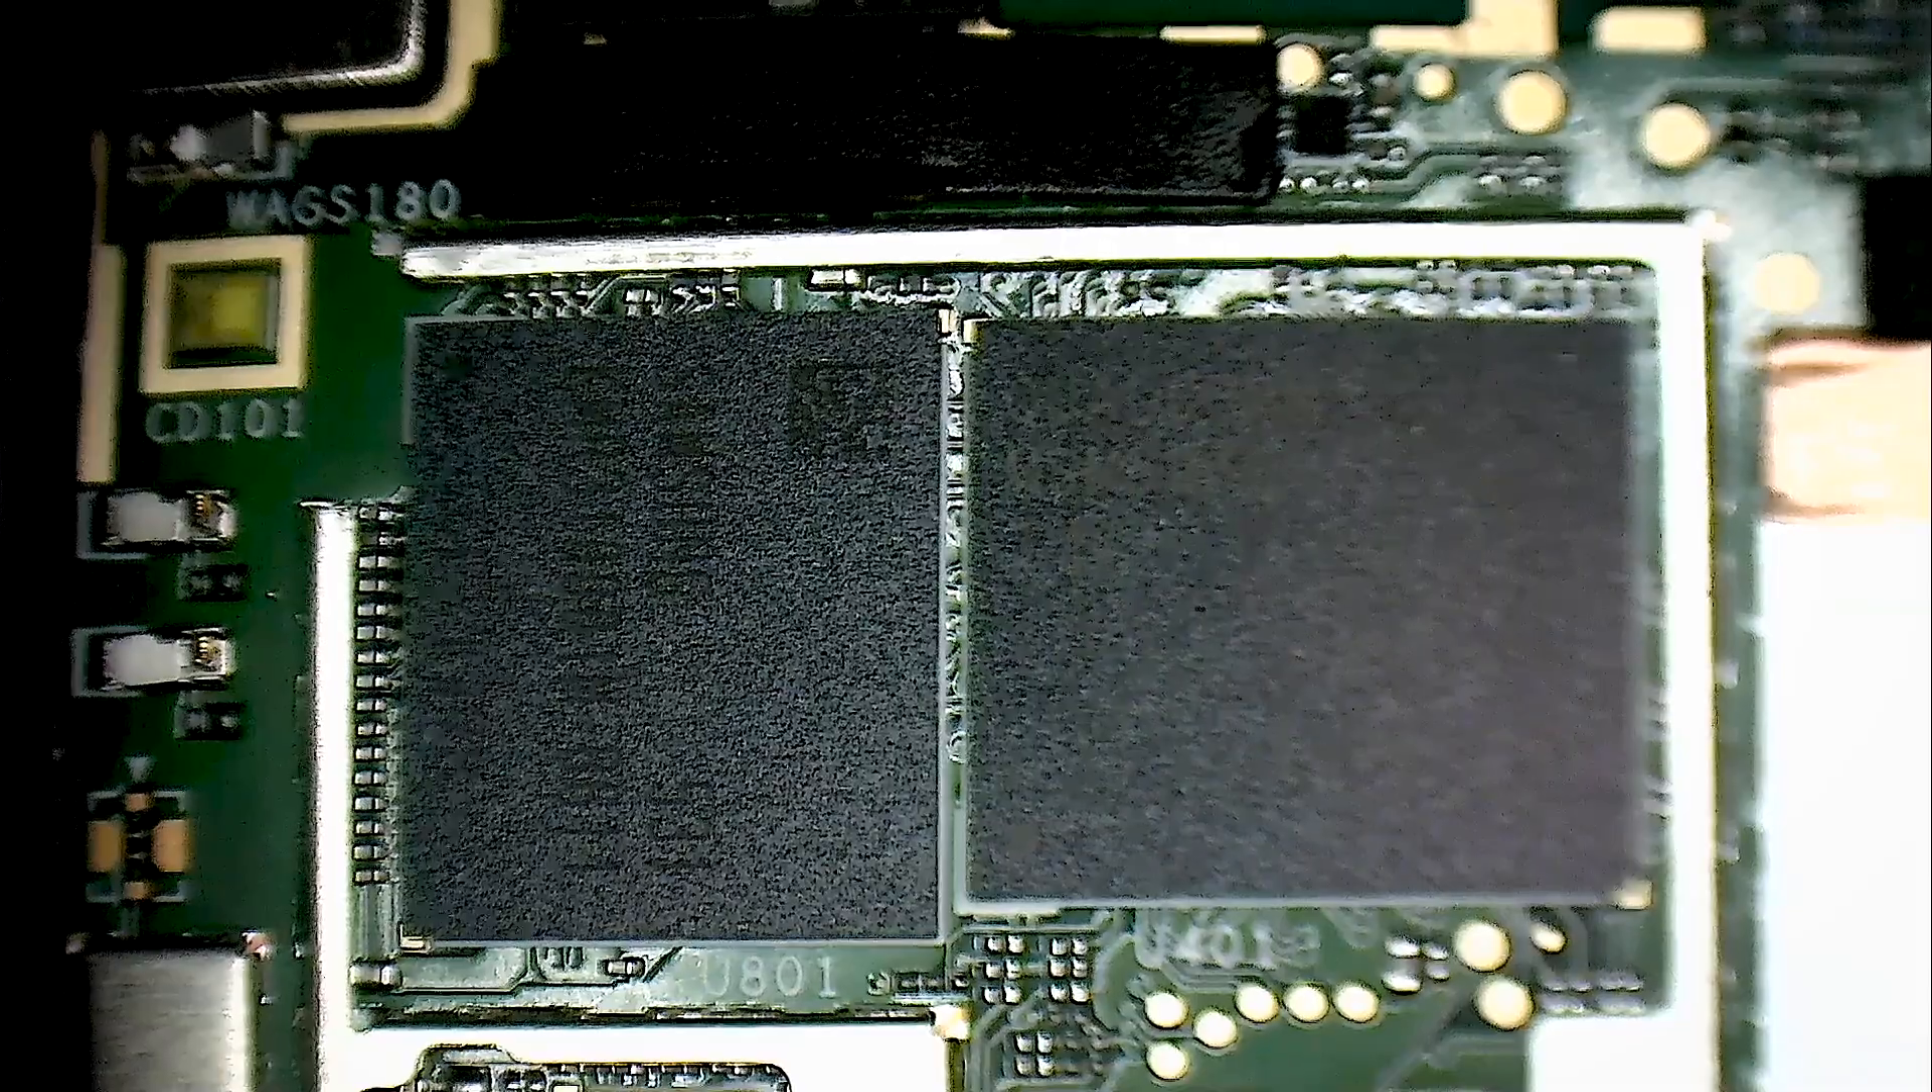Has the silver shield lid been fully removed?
Yes.